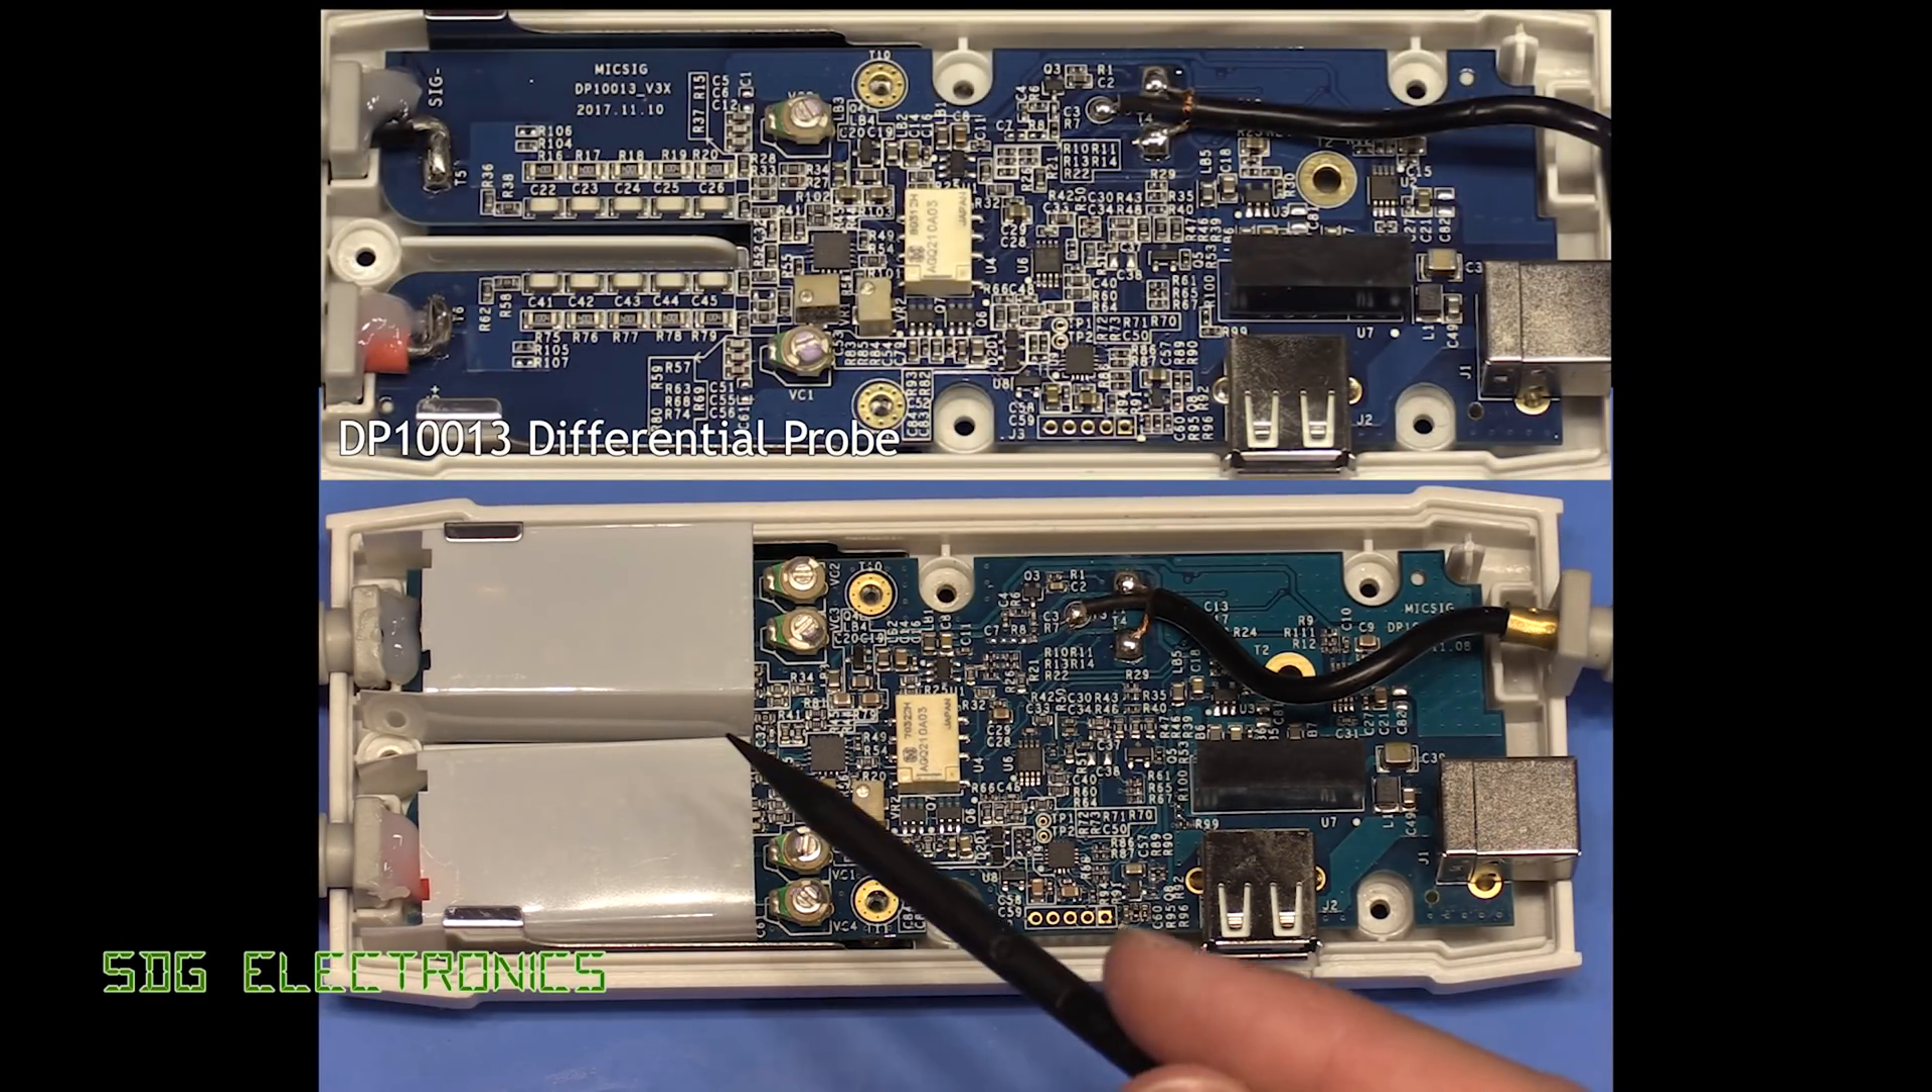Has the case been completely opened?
Yes.